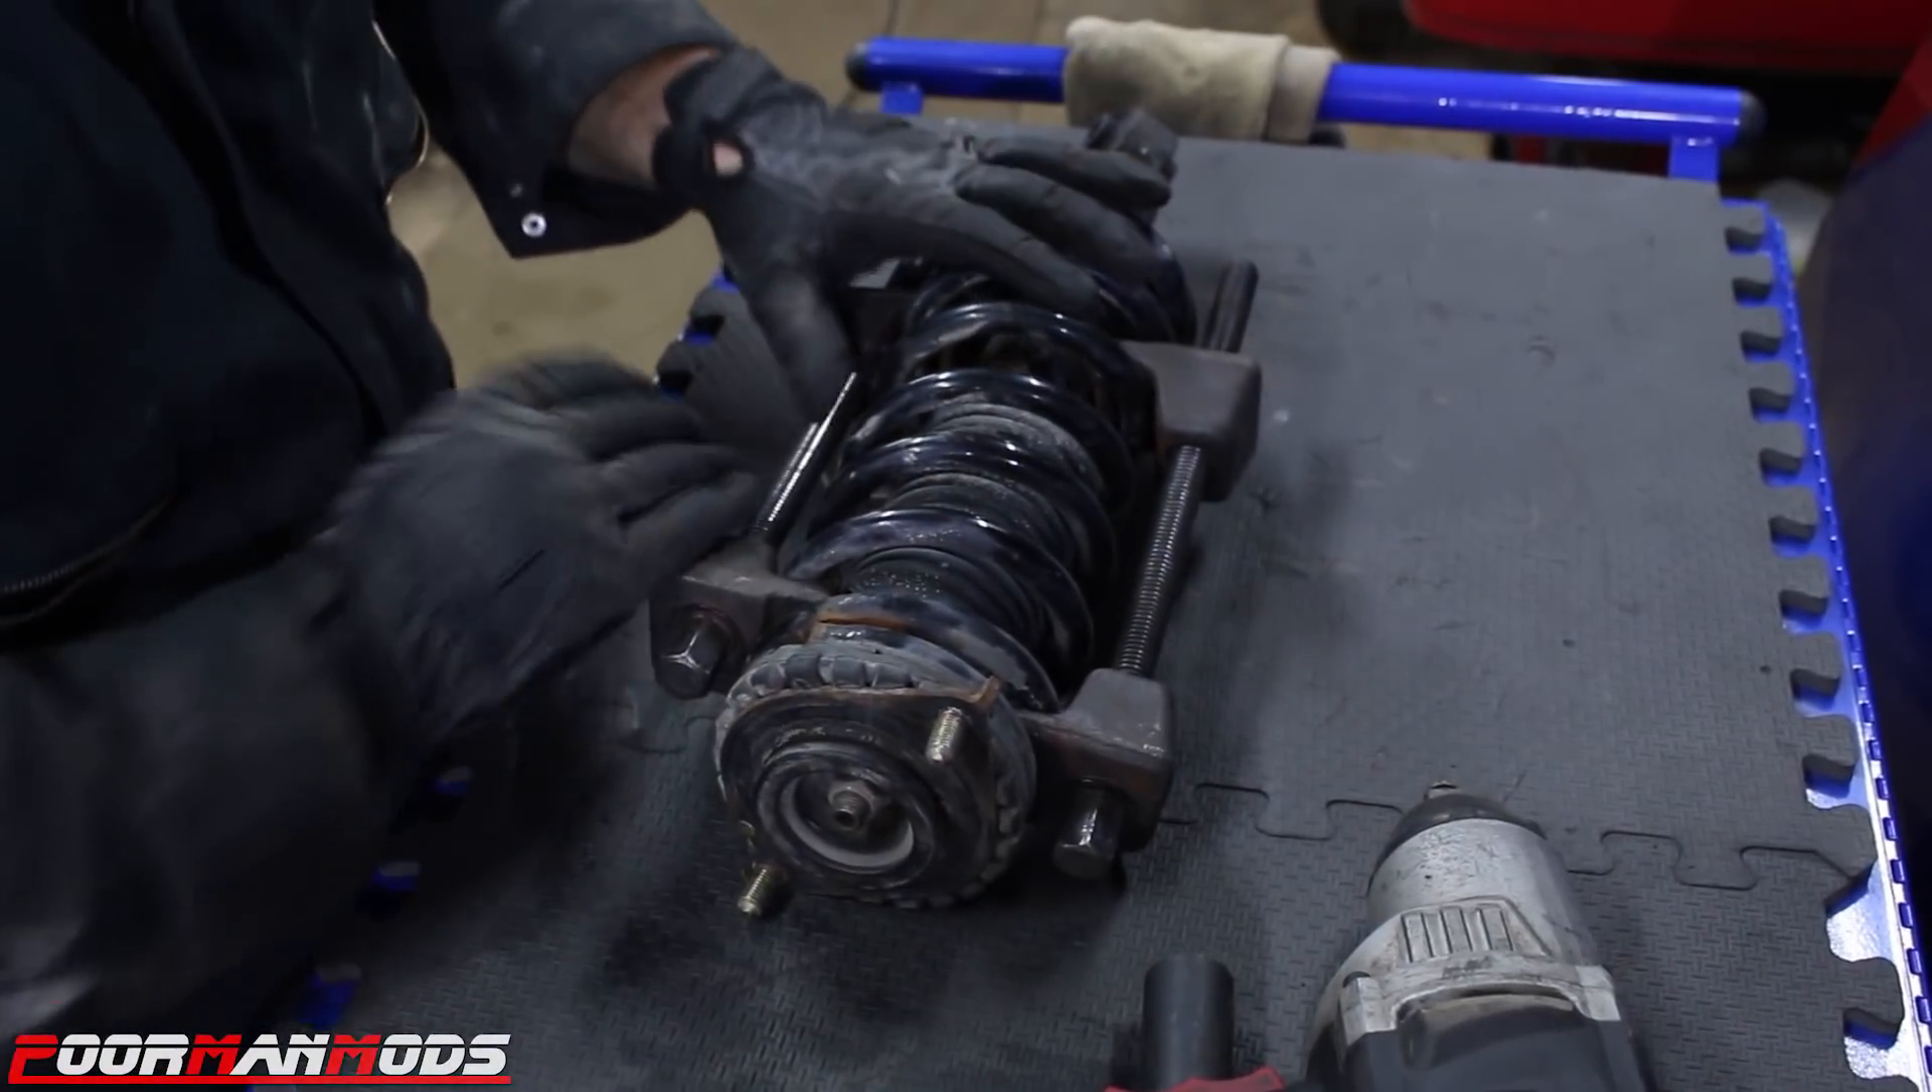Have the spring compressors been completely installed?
Yes.